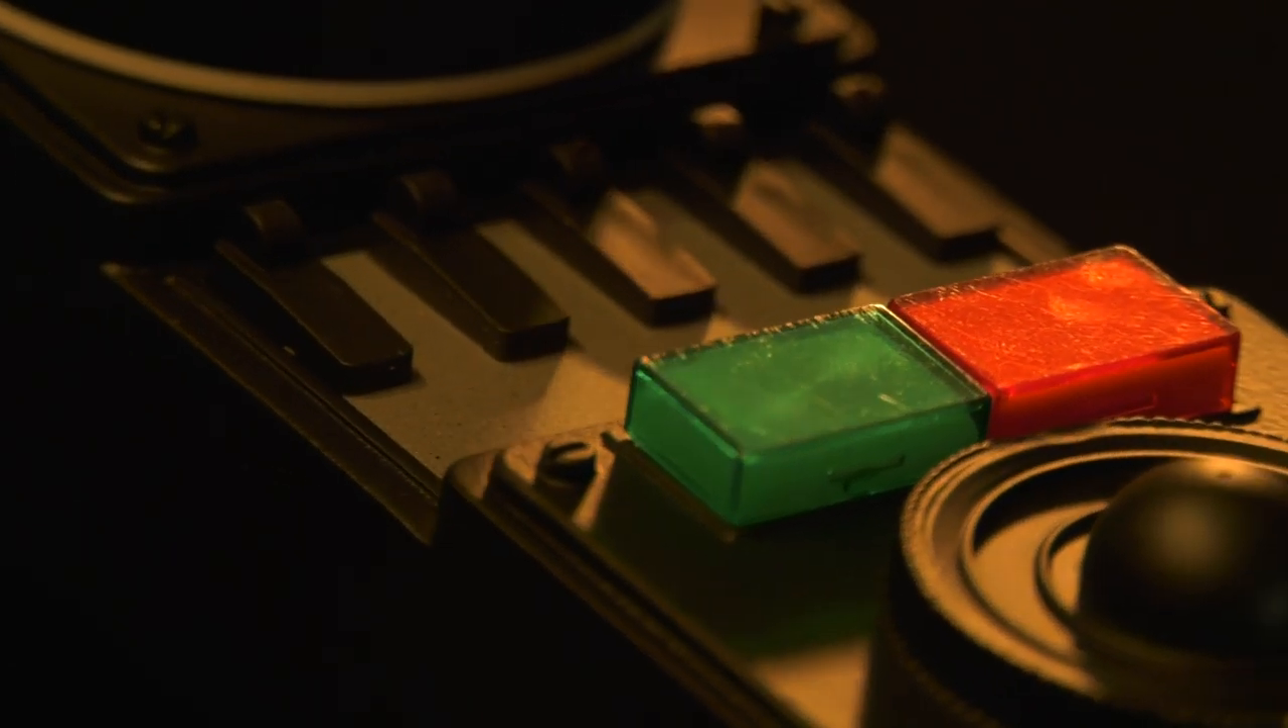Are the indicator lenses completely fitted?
Yes.